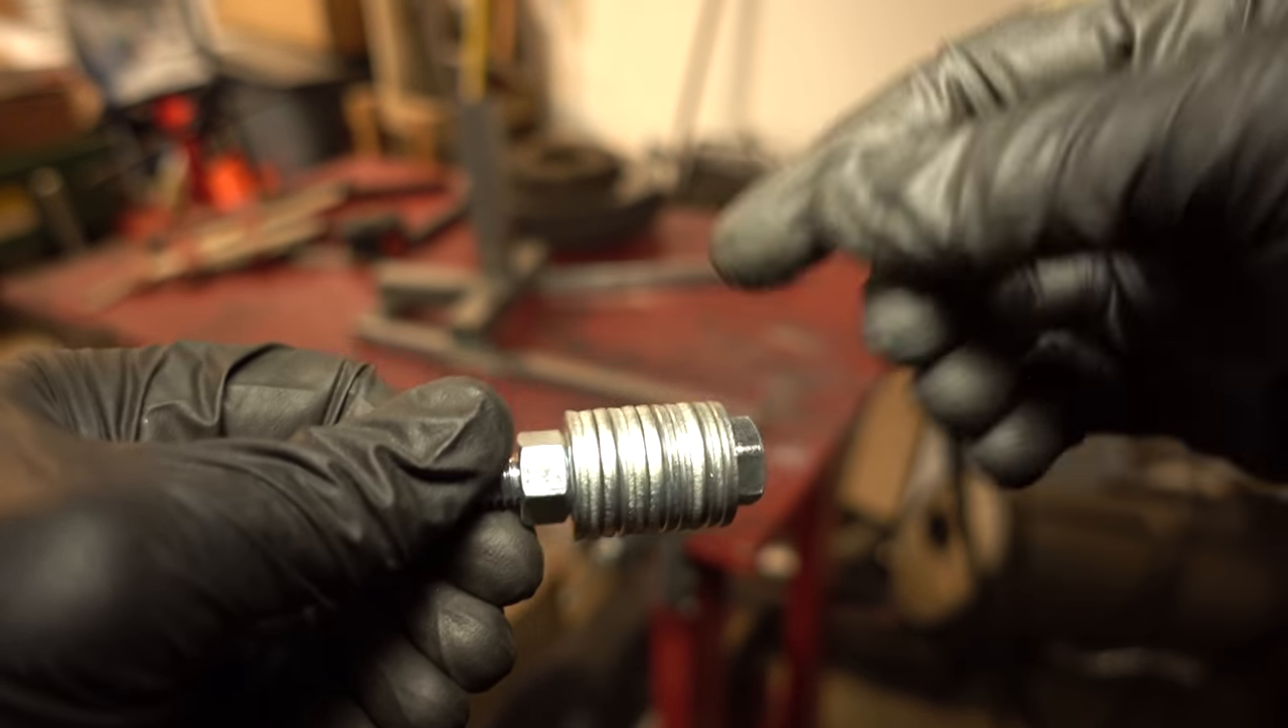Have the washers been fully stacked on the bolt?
Yes.